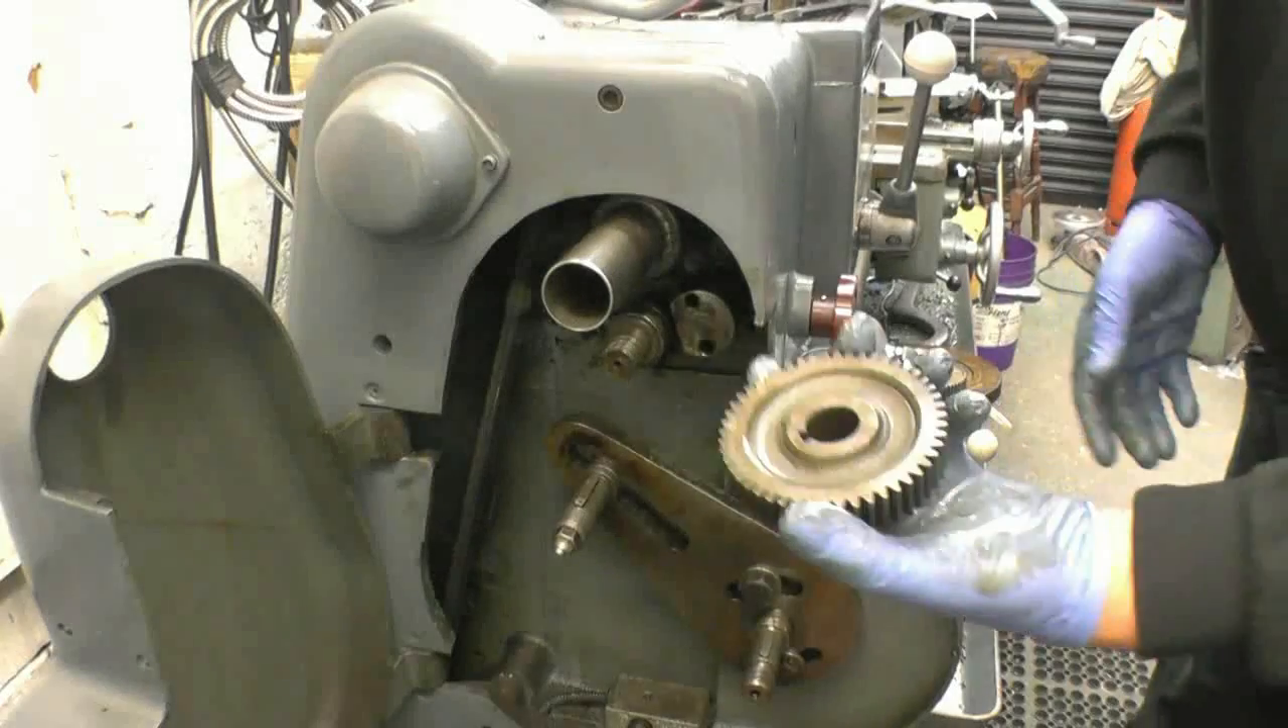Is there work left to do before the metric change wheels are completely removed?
No.